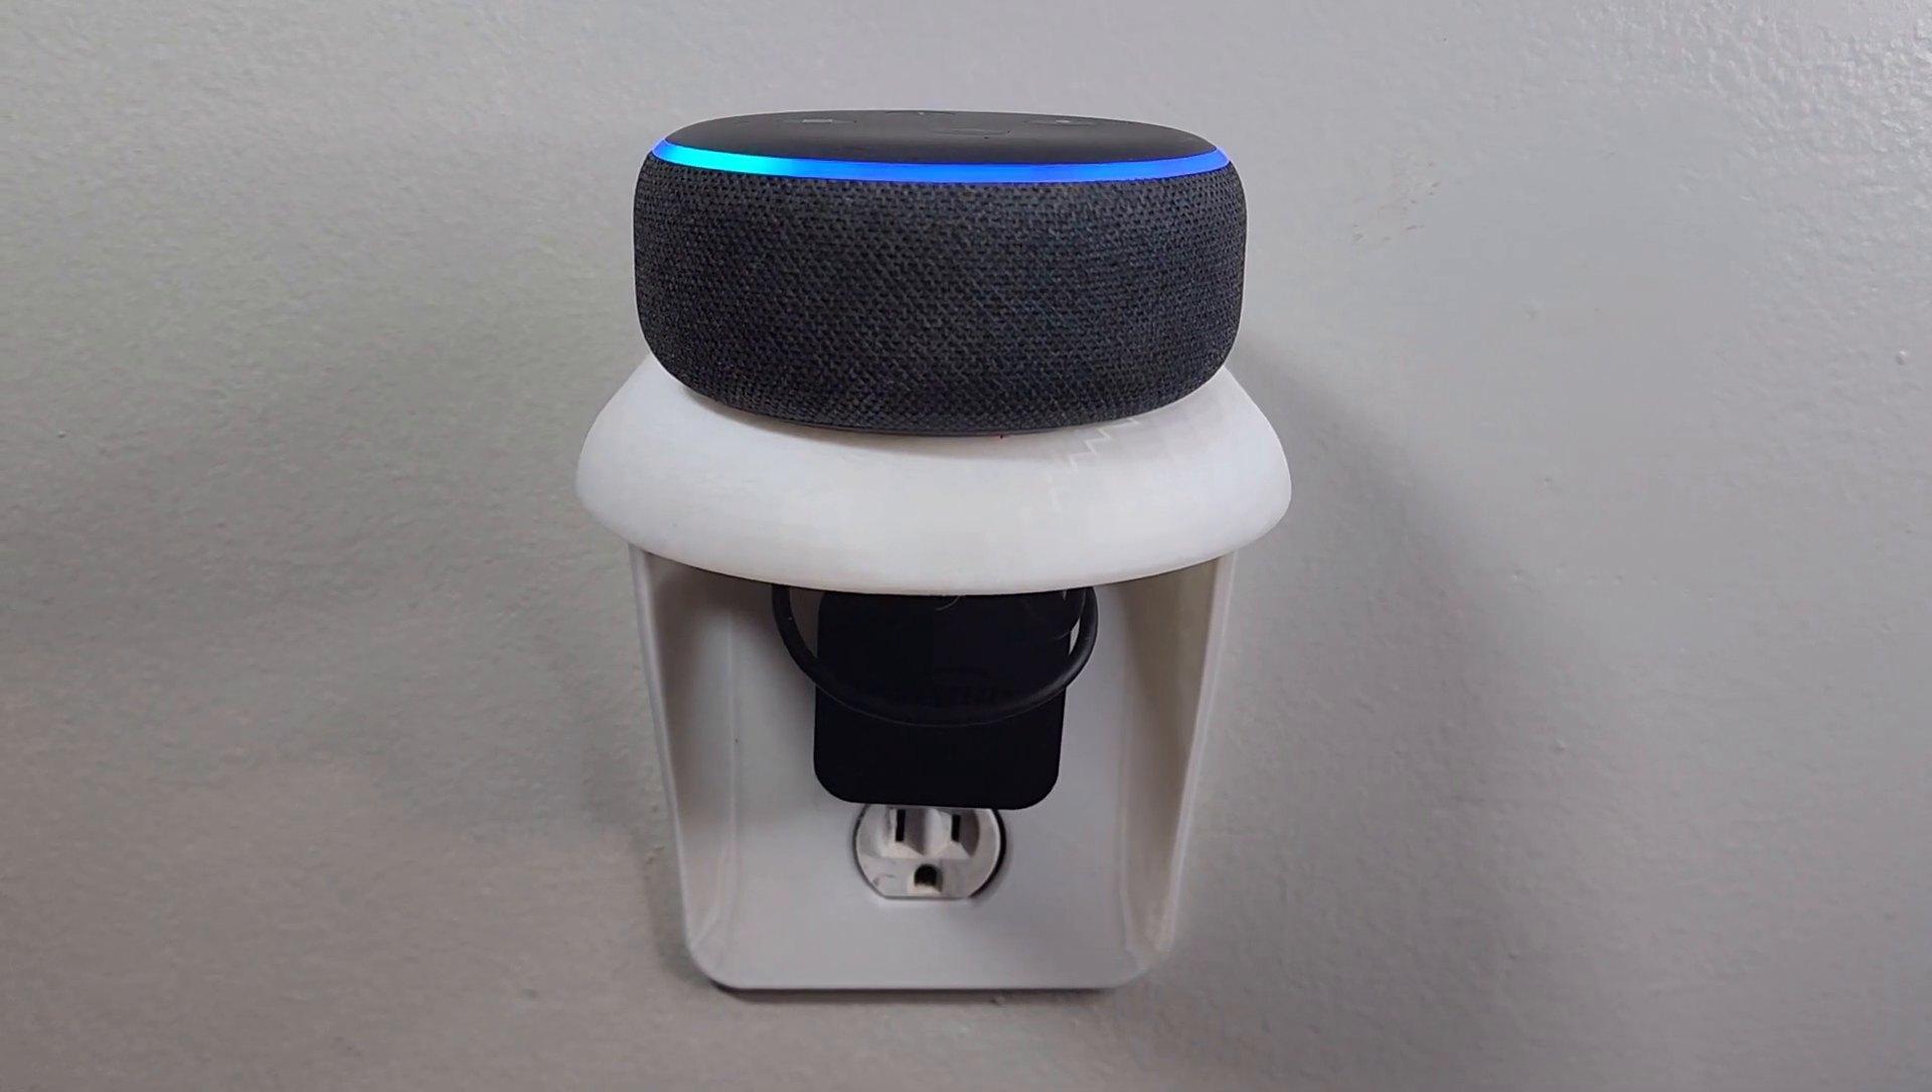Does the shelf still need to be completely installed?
No.